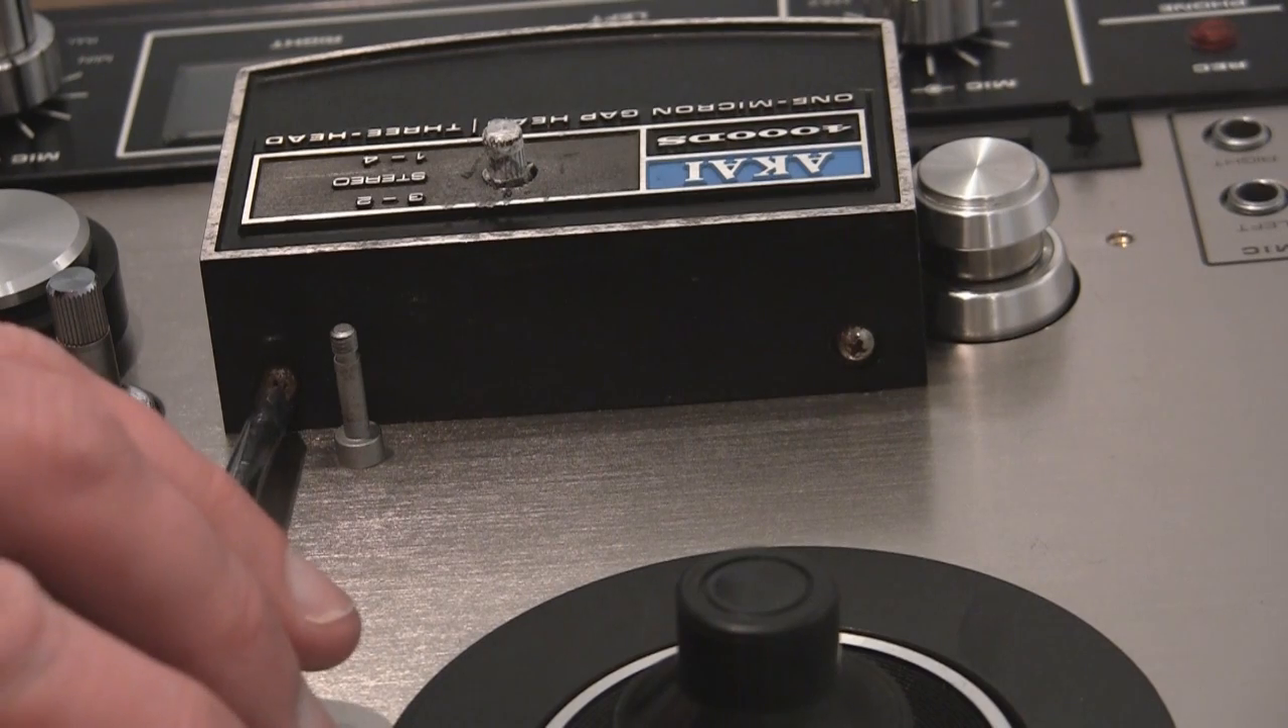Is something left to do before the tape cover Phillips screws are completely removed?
Yes.